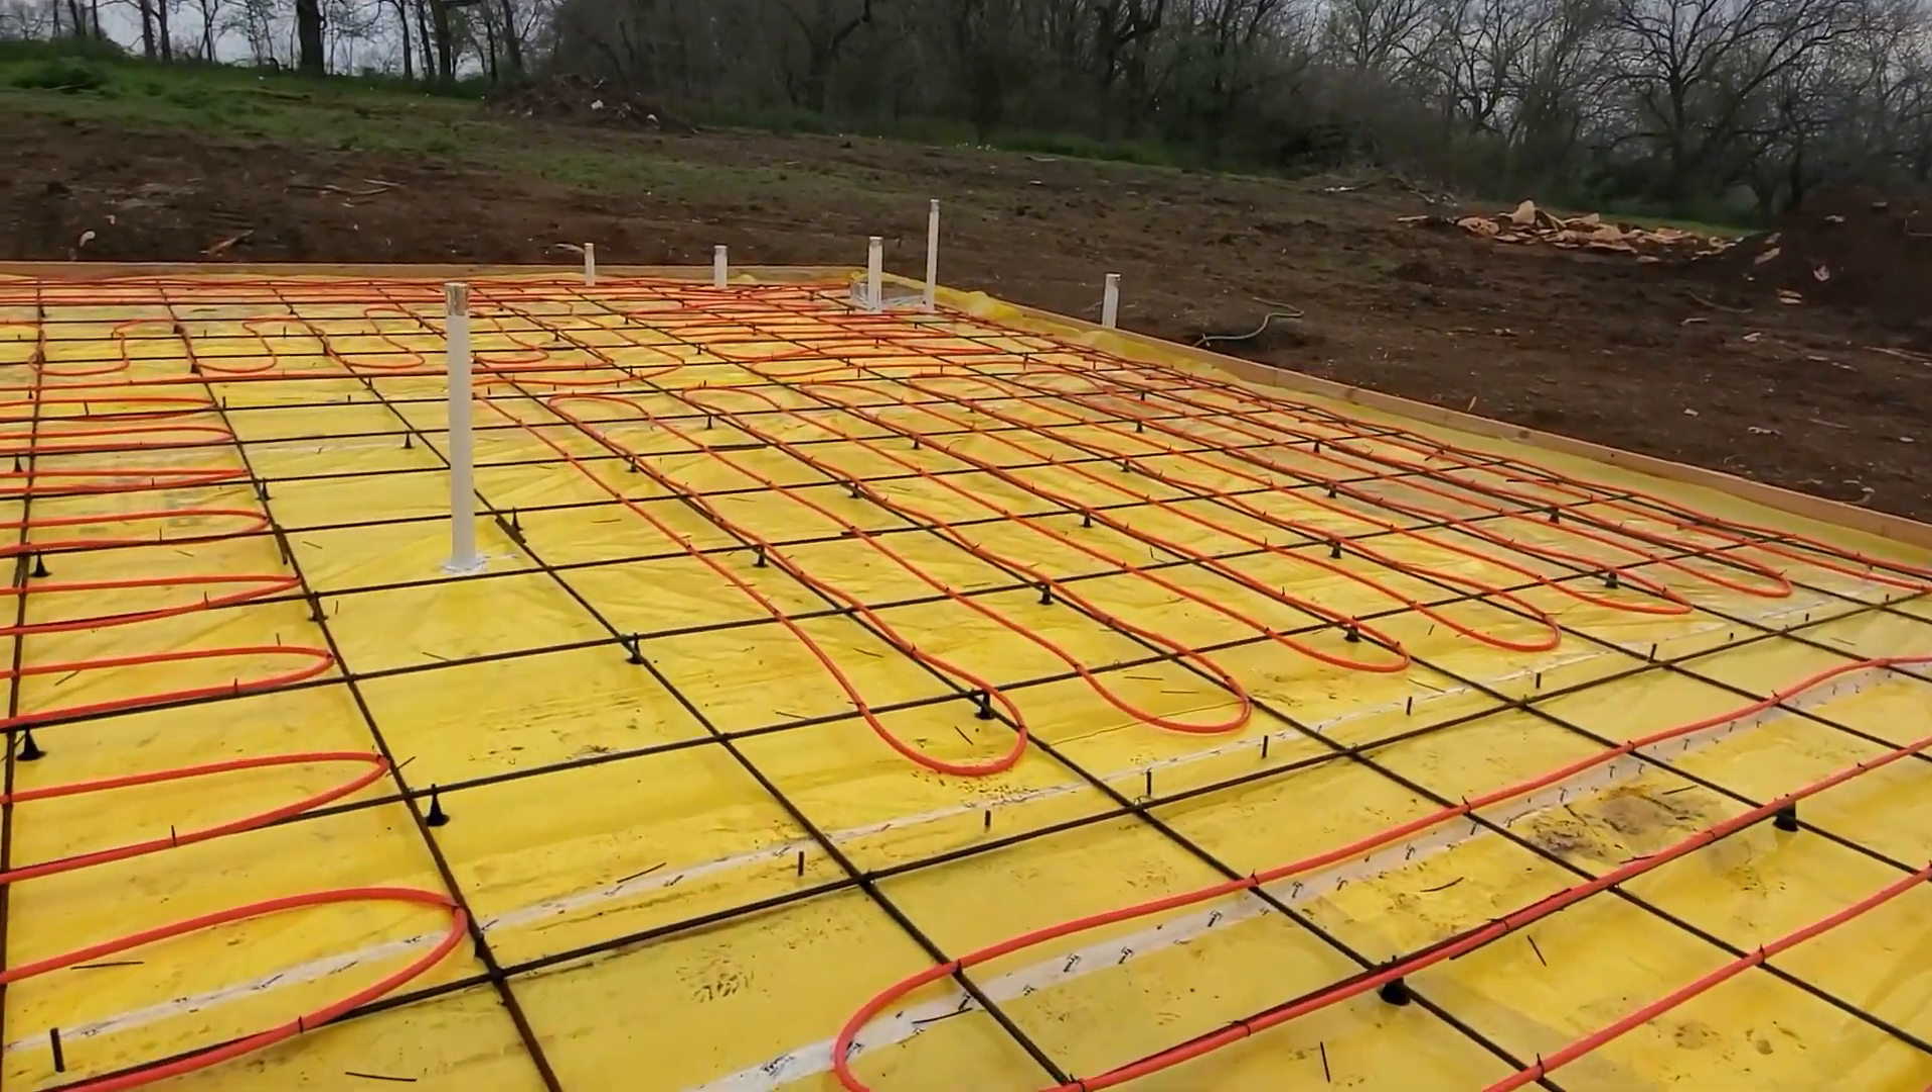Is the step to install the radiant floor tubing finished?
Yes.